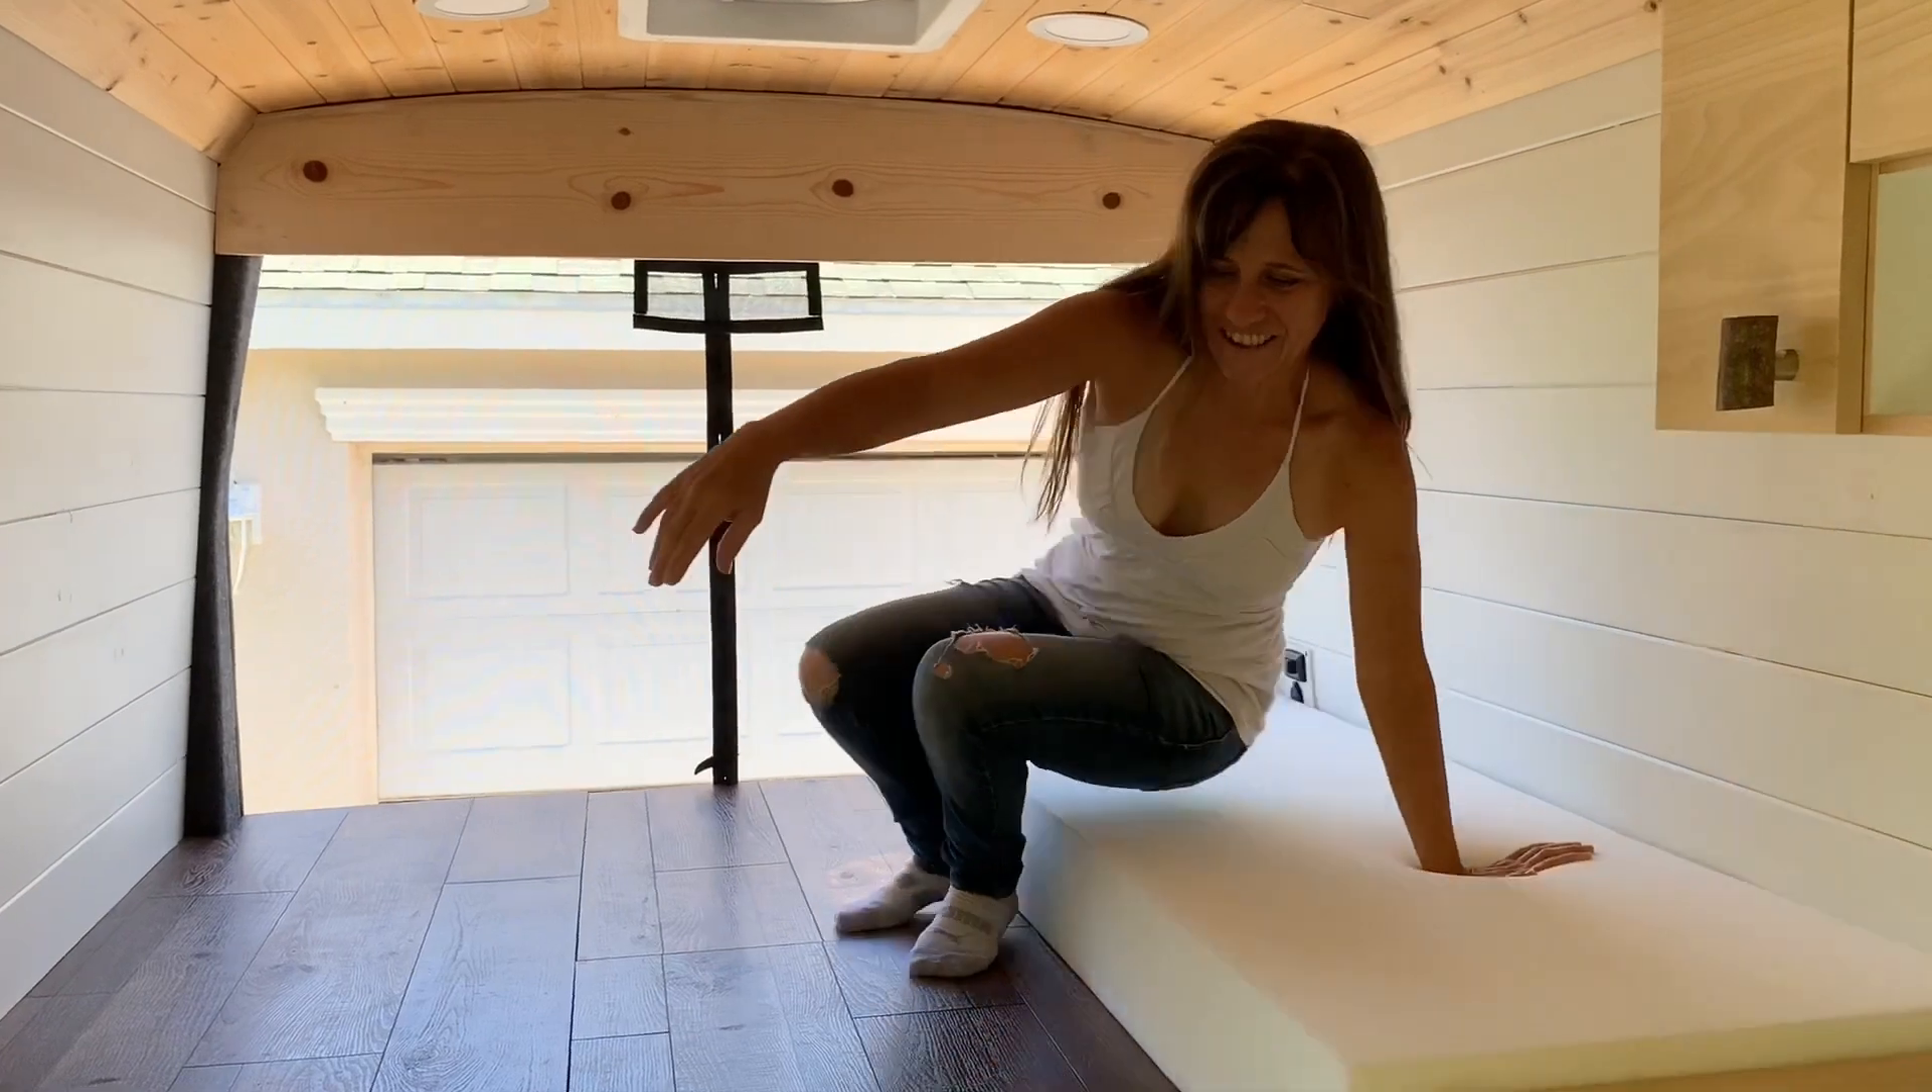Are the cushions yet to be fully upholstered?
Yes.